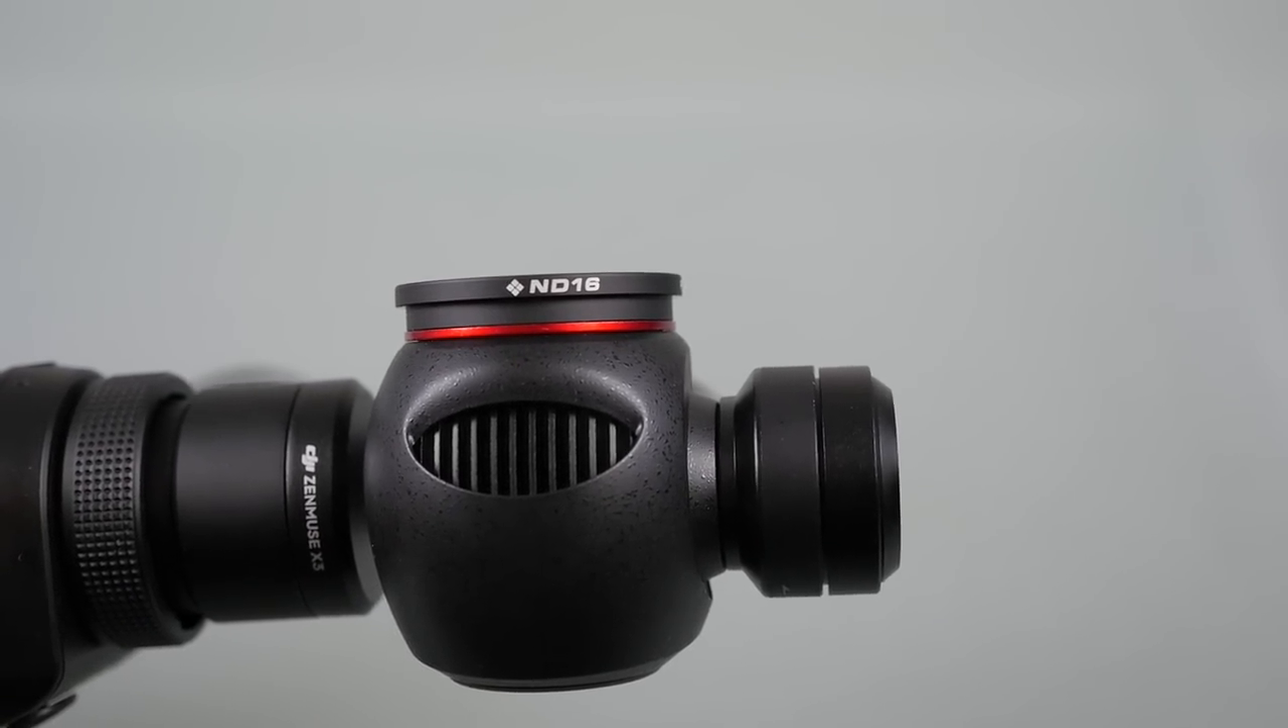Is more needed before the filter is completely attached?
No.